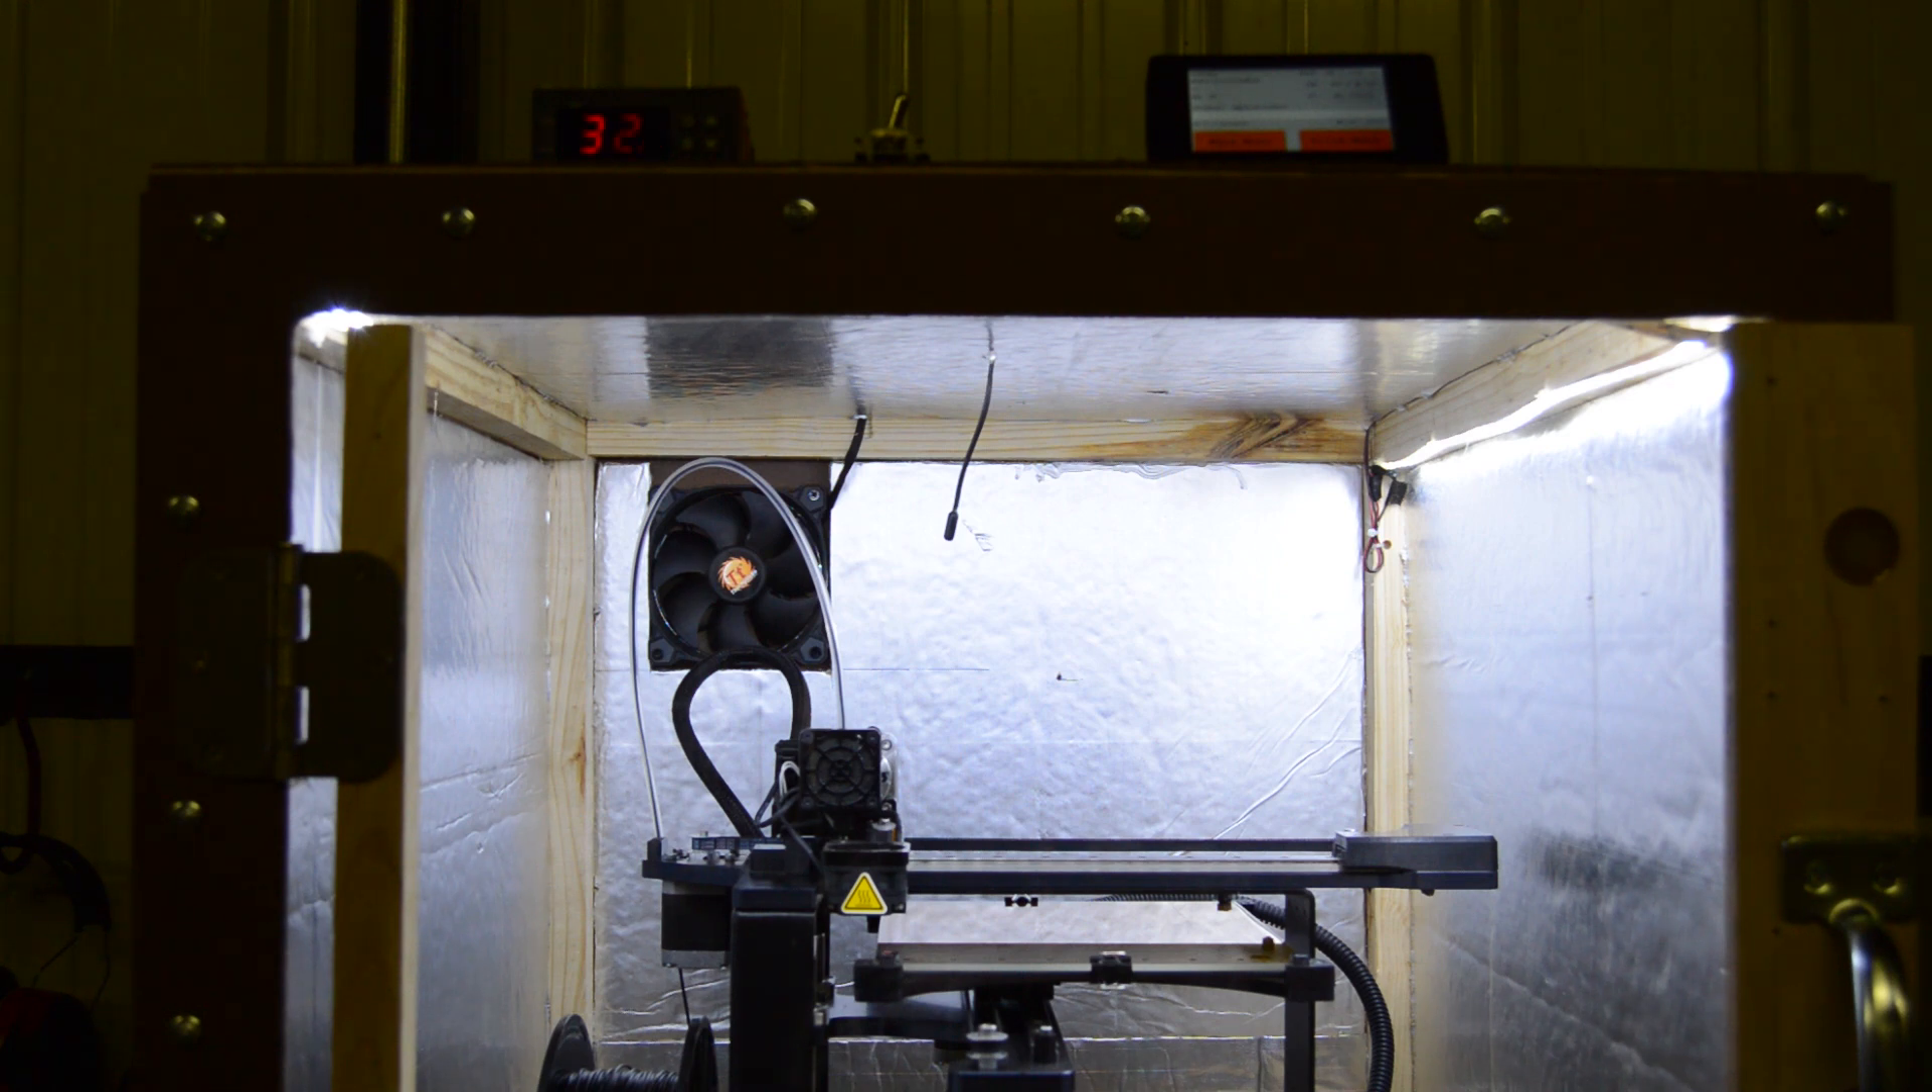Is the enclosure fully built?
Yes.